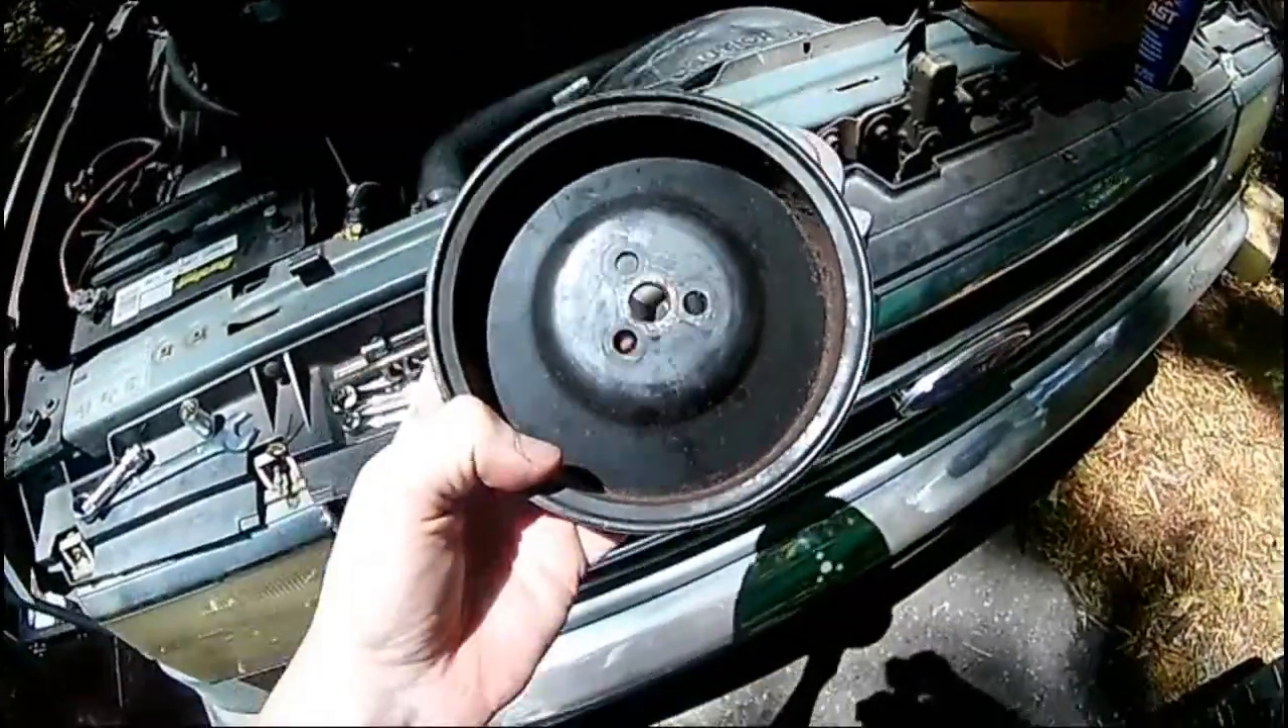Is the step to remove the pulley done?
Yes.